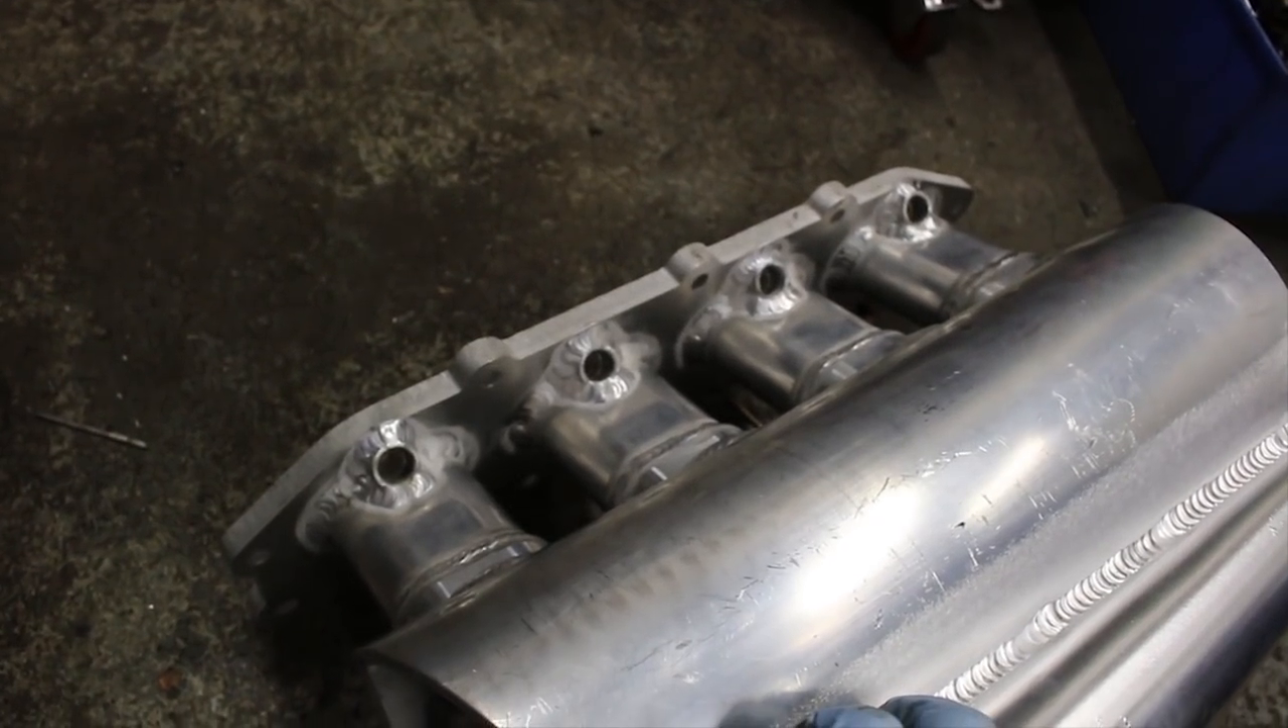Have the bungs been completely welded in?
Yes.